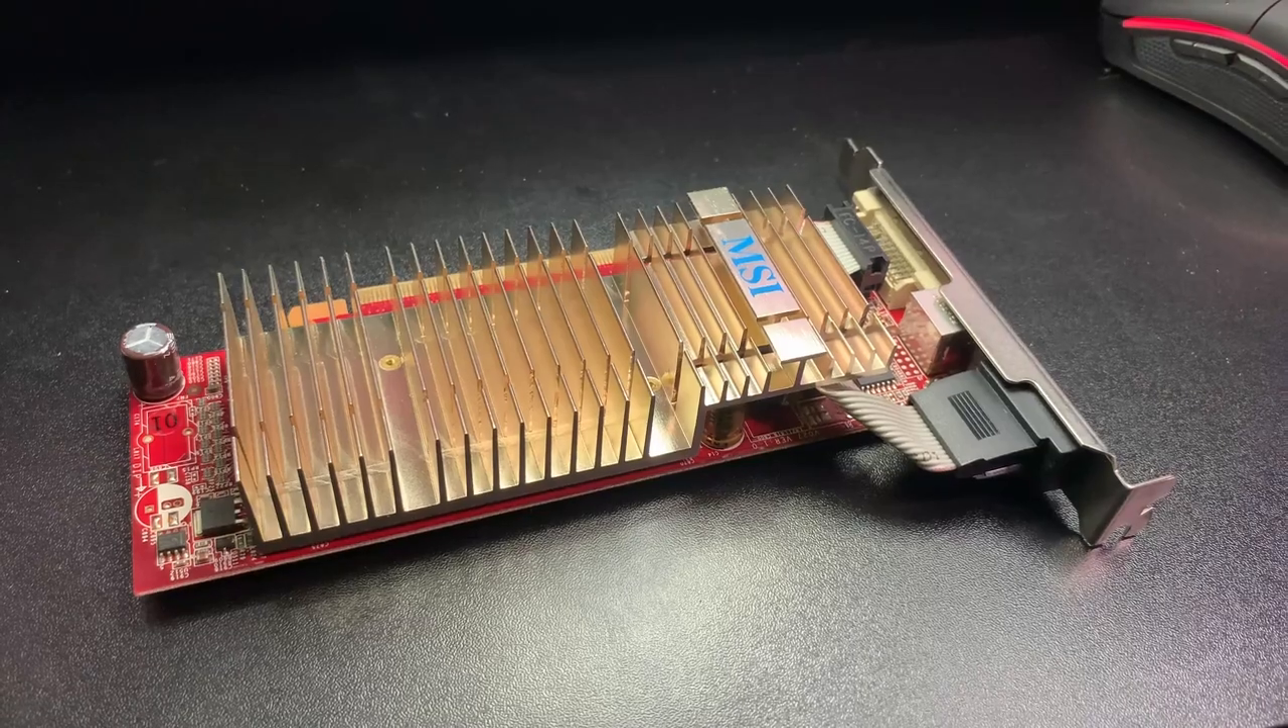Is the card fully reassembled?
Yes.